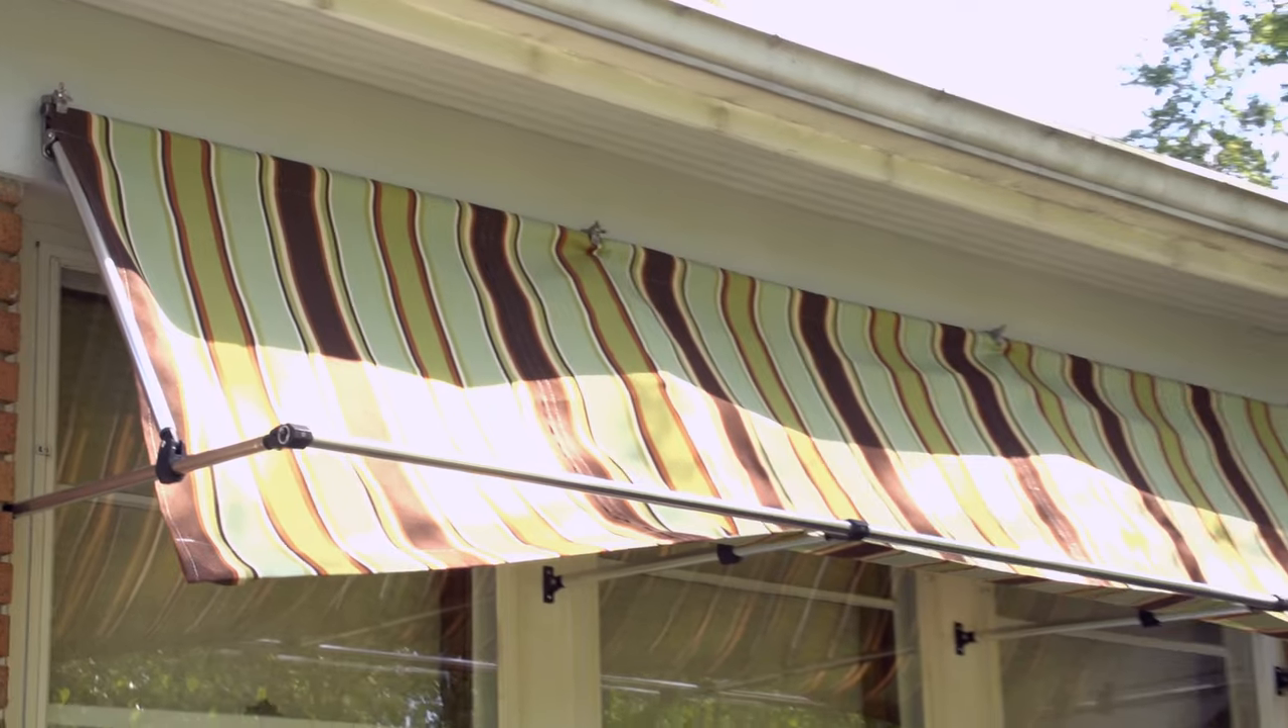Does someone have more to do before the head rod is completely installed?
No.